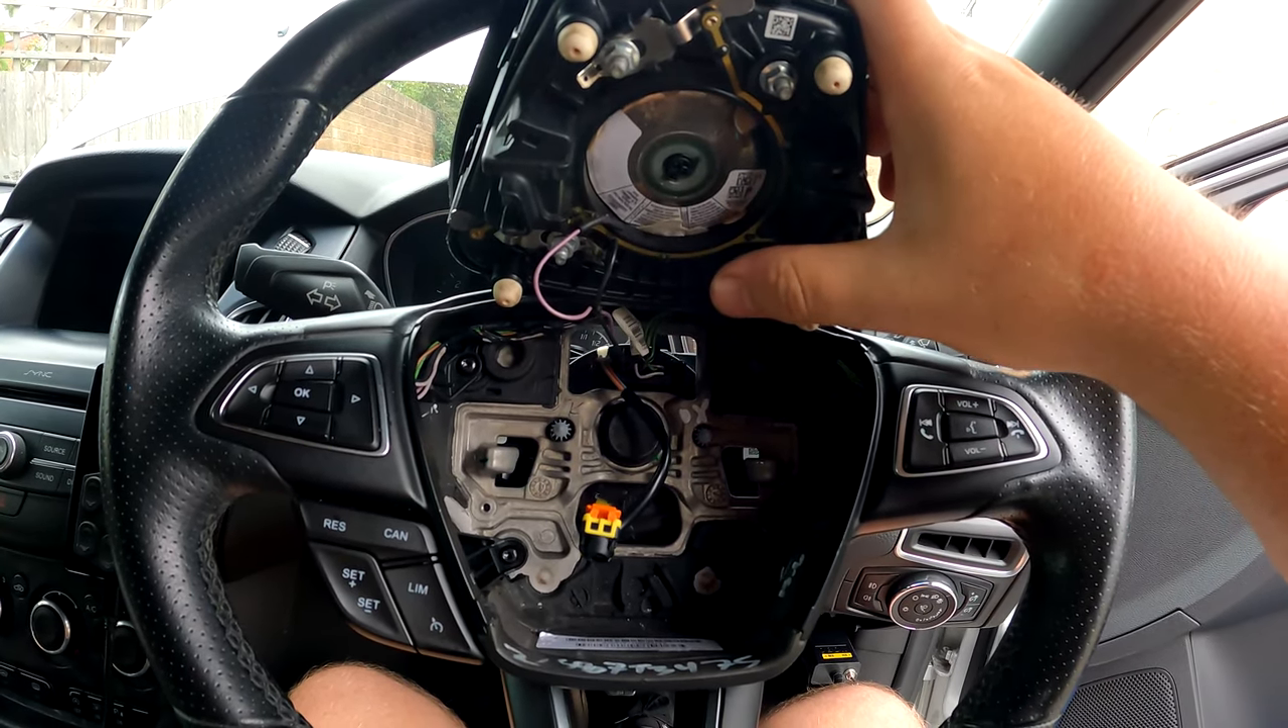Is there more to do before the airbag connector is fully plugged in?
Yes.